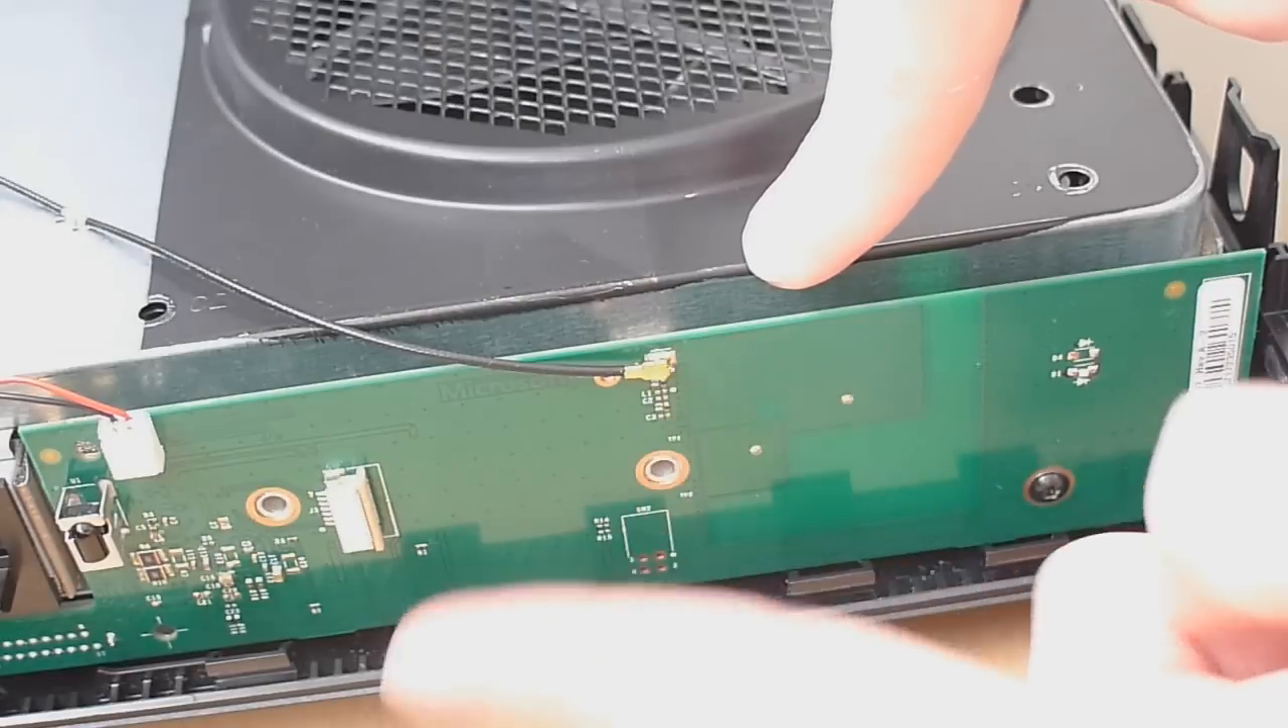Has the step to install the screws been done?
No.